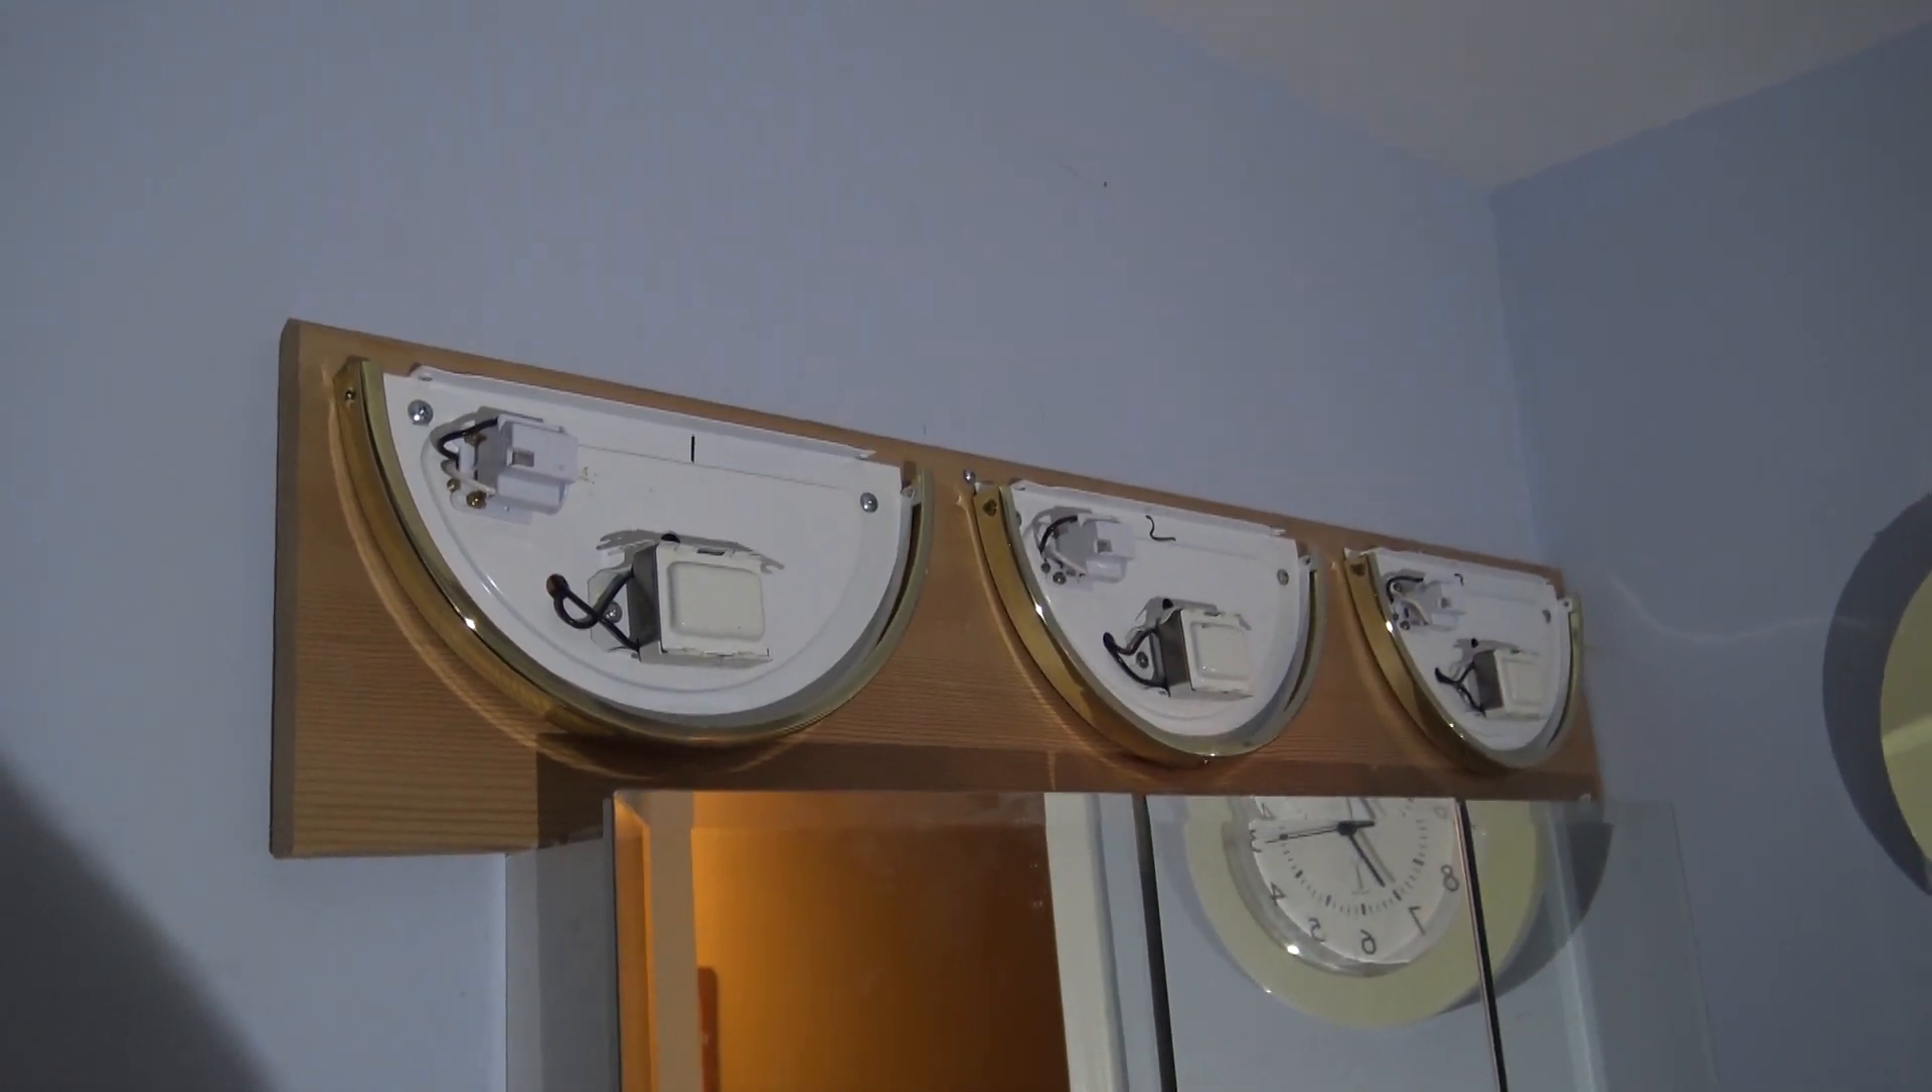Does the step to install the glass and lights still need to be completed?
Yes.